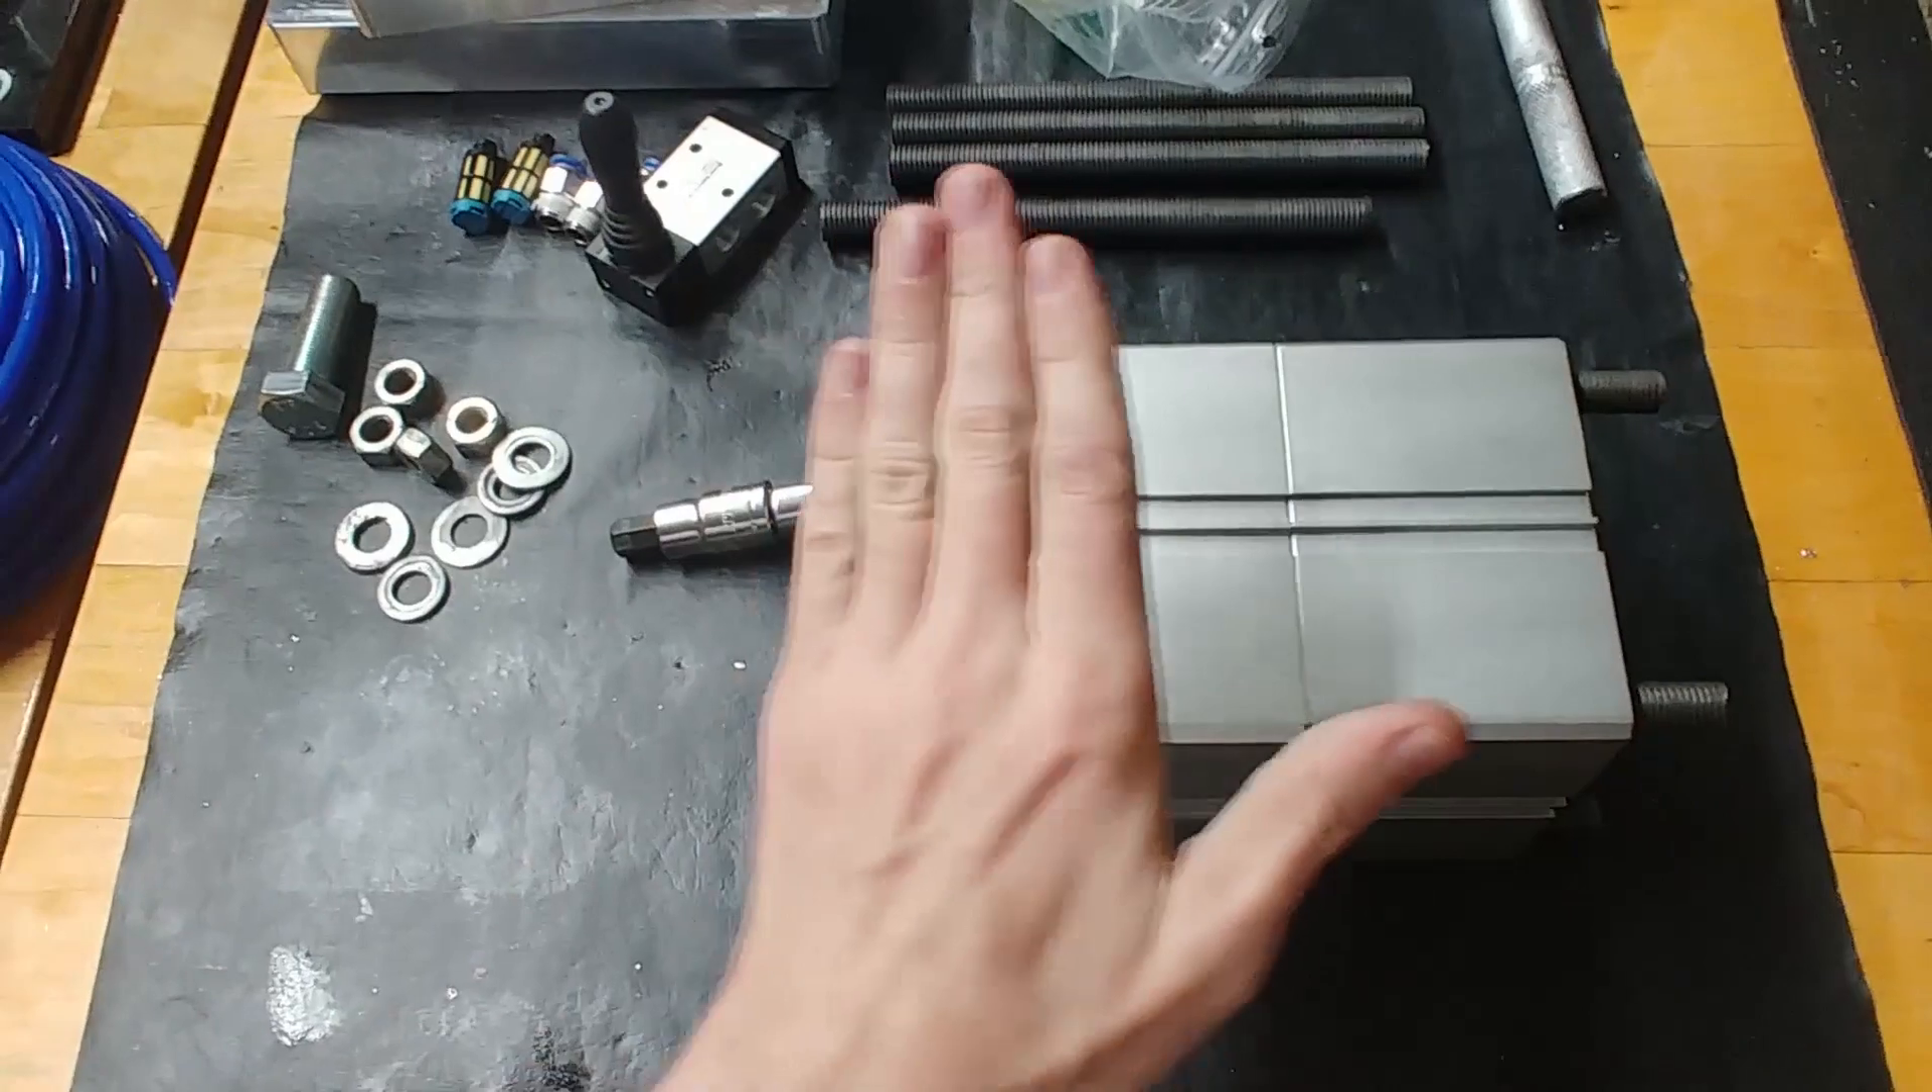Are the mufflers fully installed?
No.